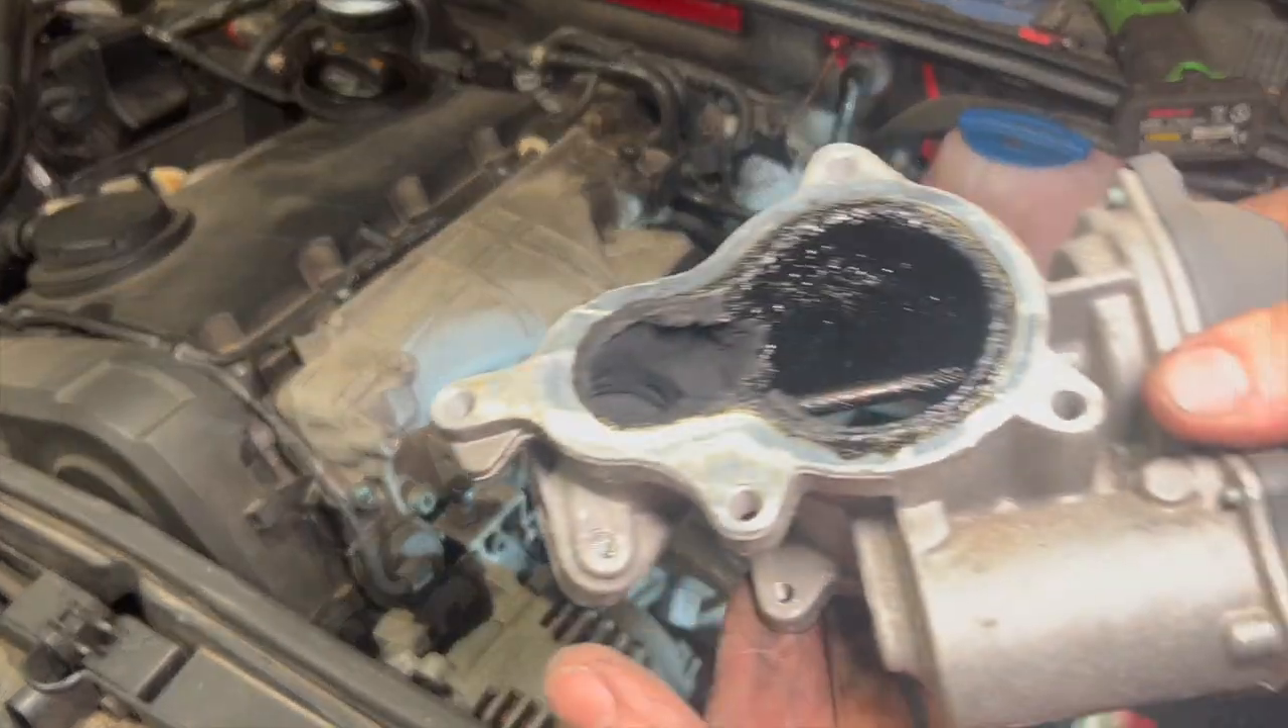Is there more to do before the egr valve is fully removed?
No.